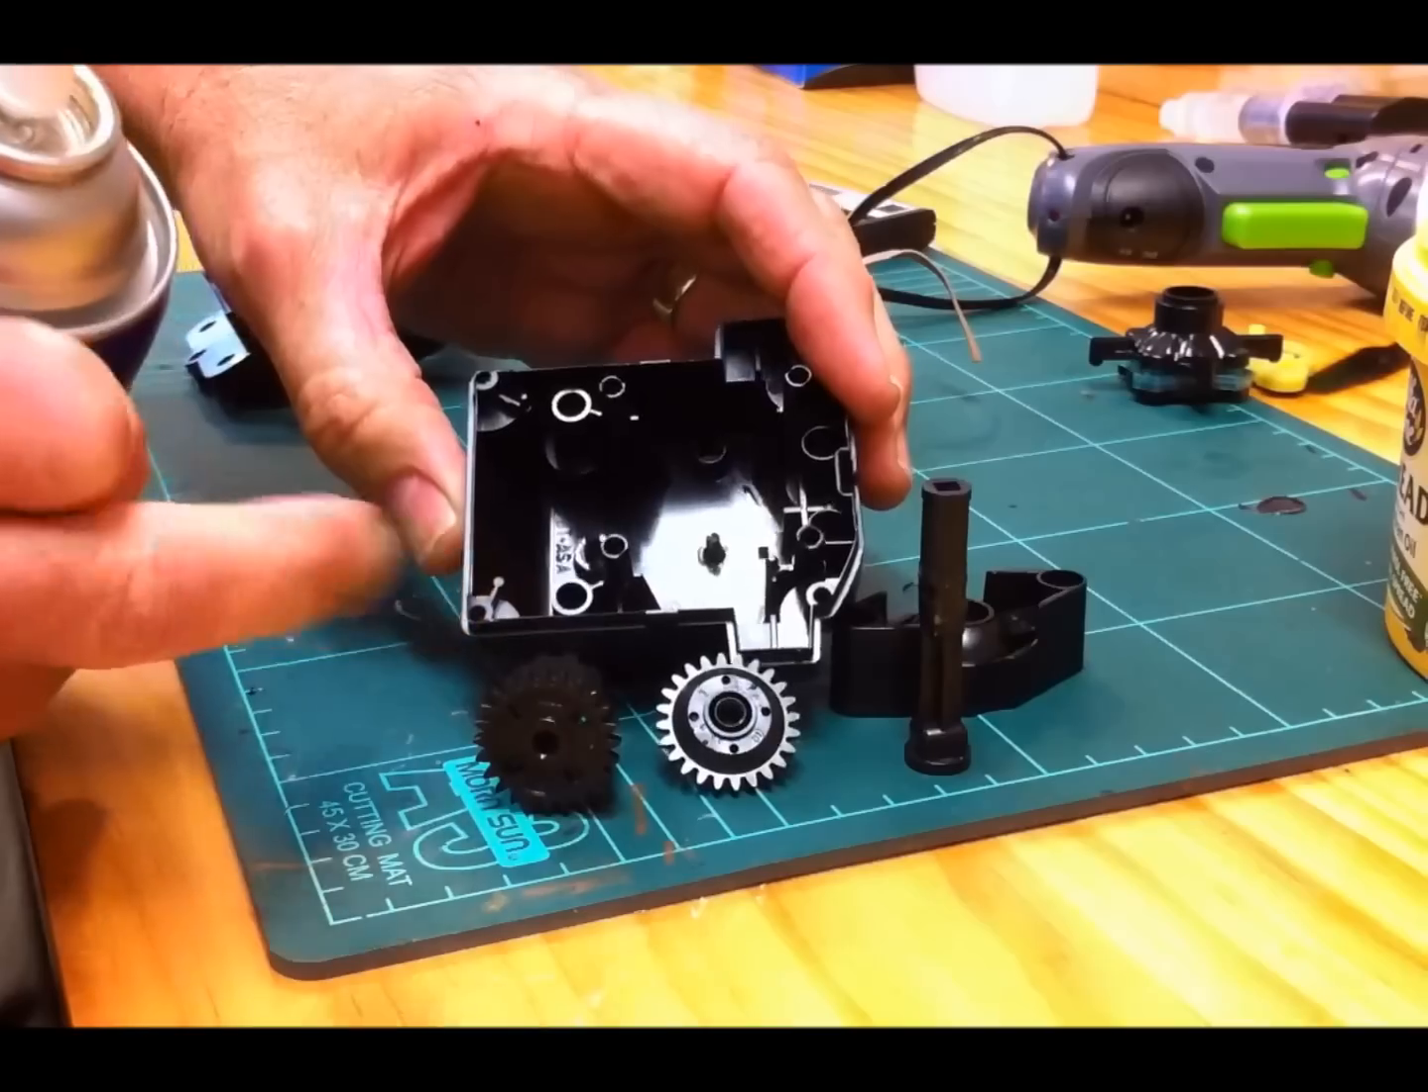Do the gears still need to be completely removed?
No.